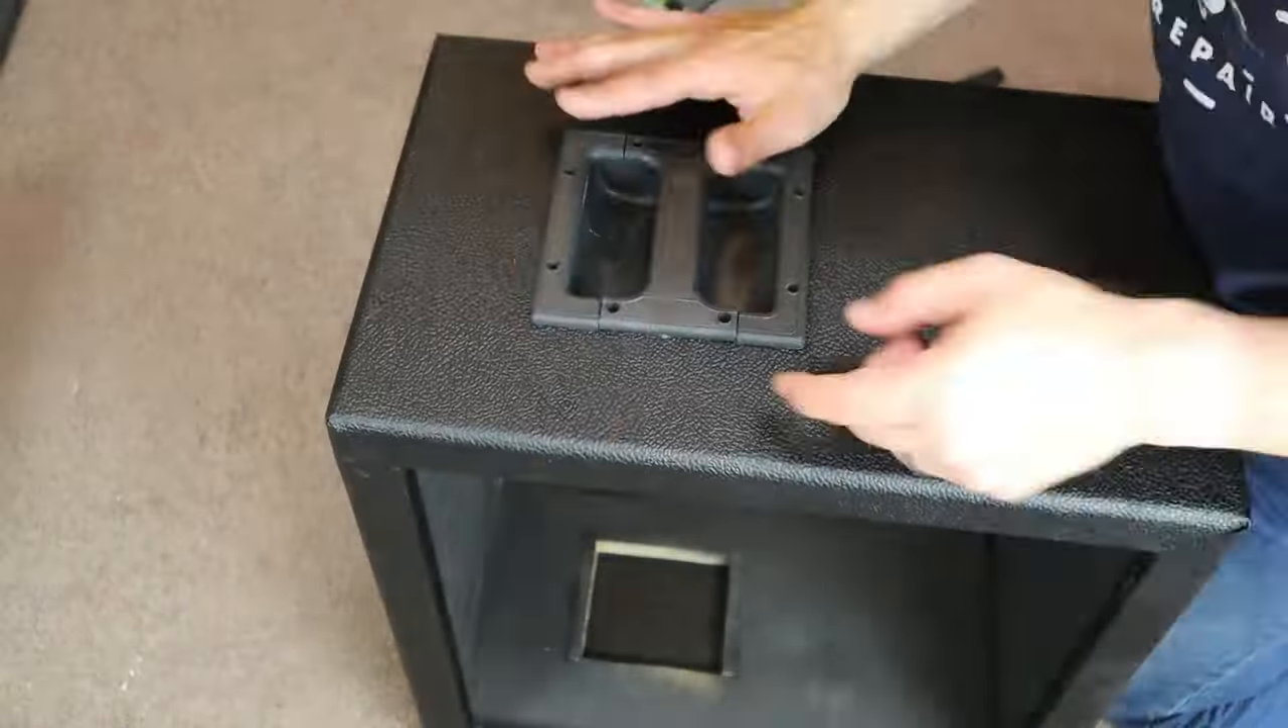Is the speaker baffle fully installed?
No.